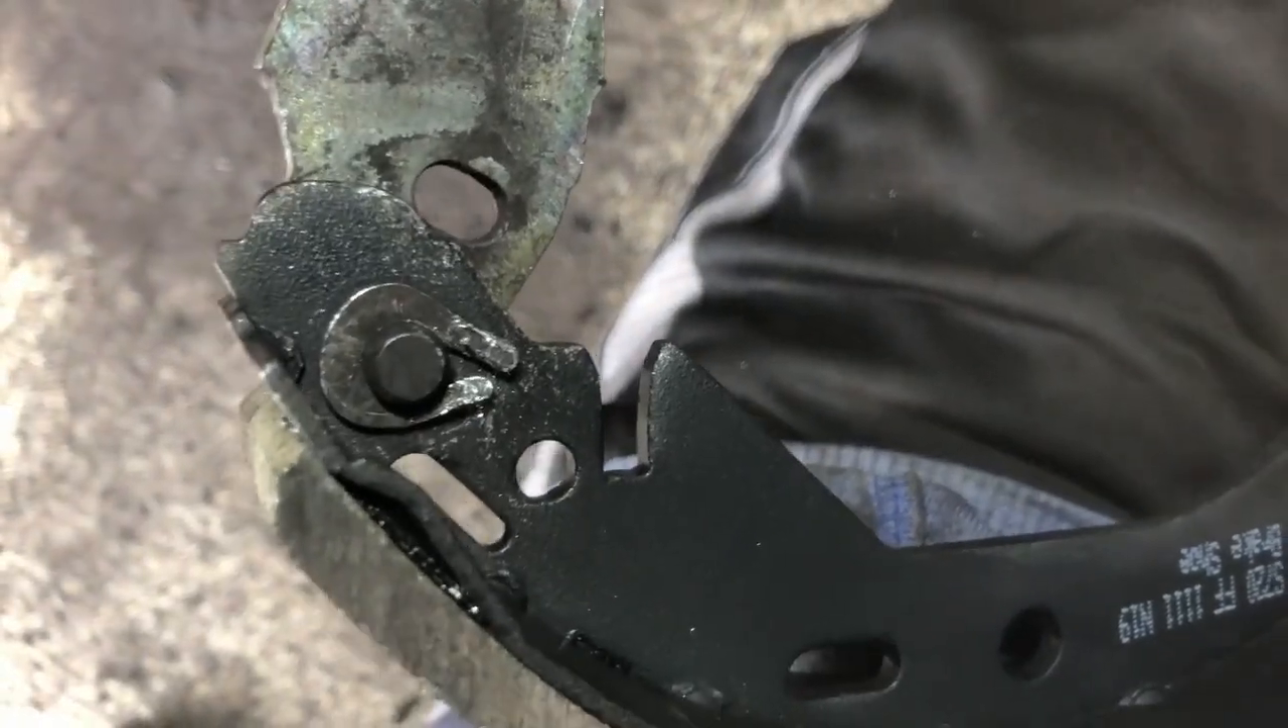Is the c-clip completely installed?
Yes.